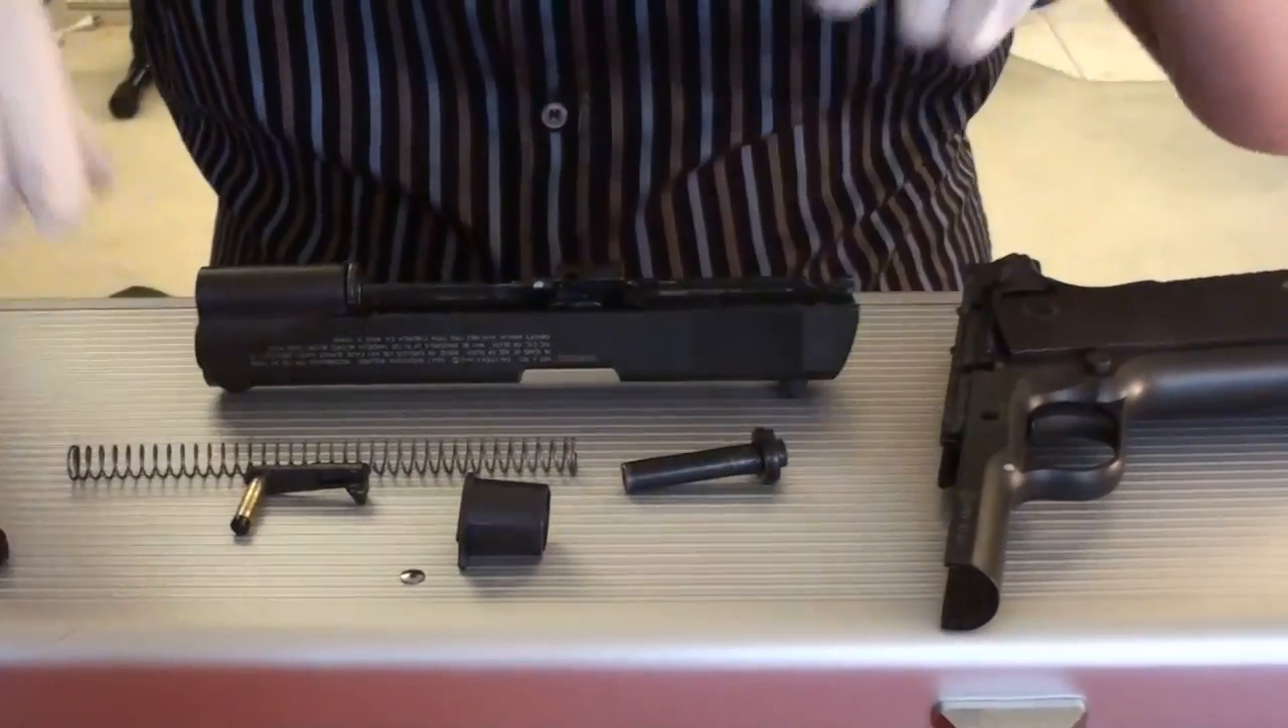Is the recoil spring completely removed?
Yes.